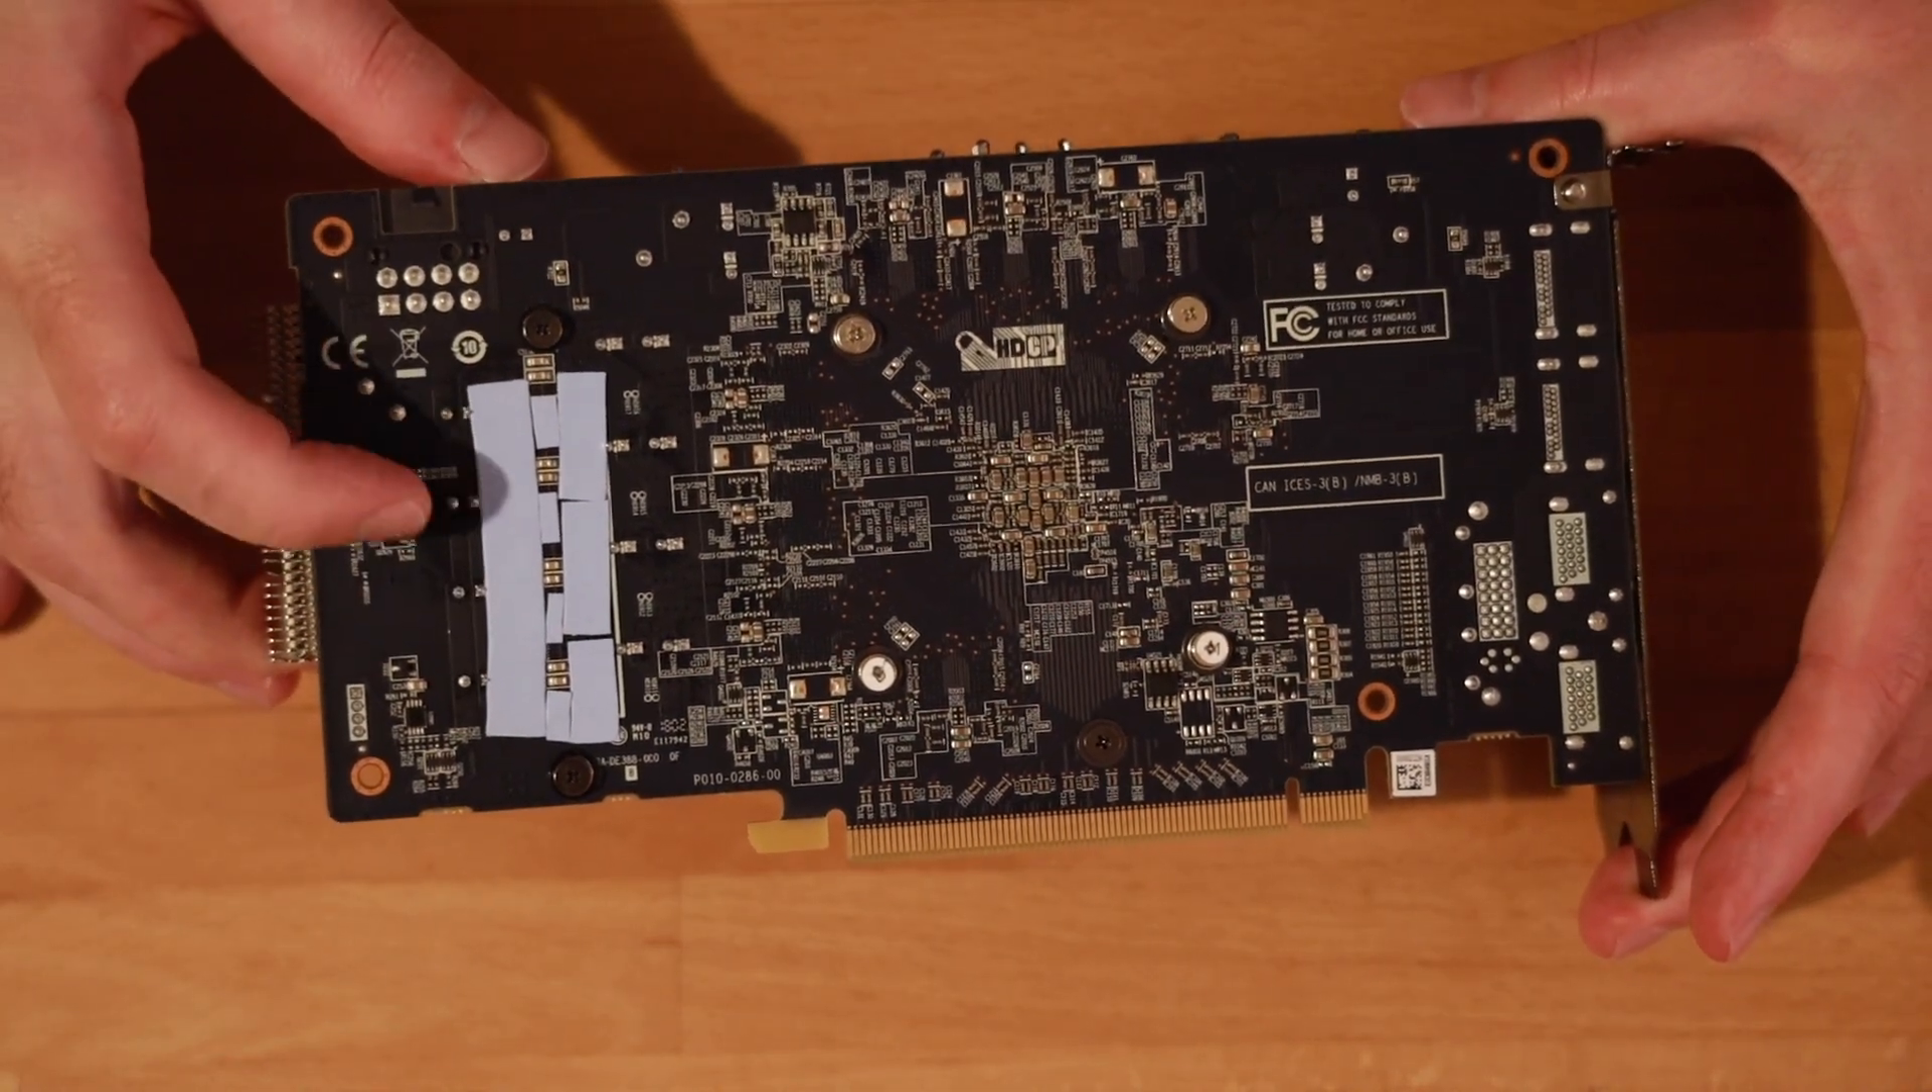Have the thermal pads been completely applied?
Yes.